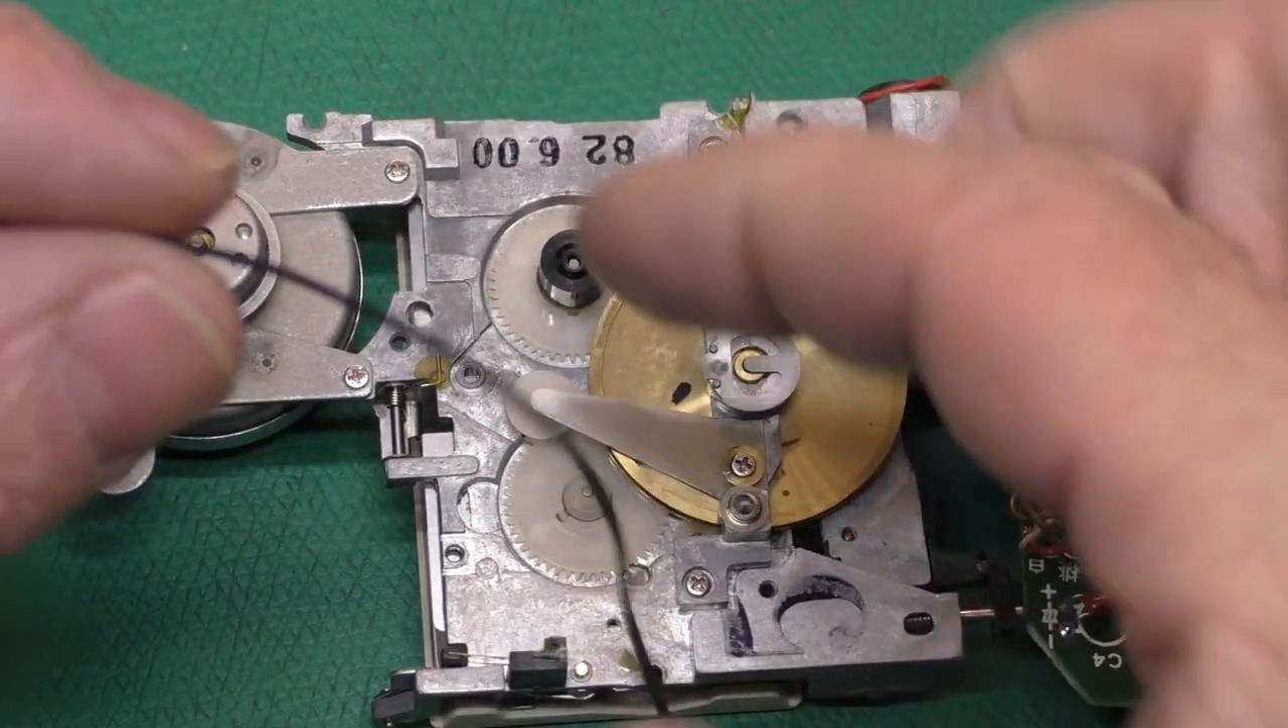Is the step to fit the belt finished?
No.